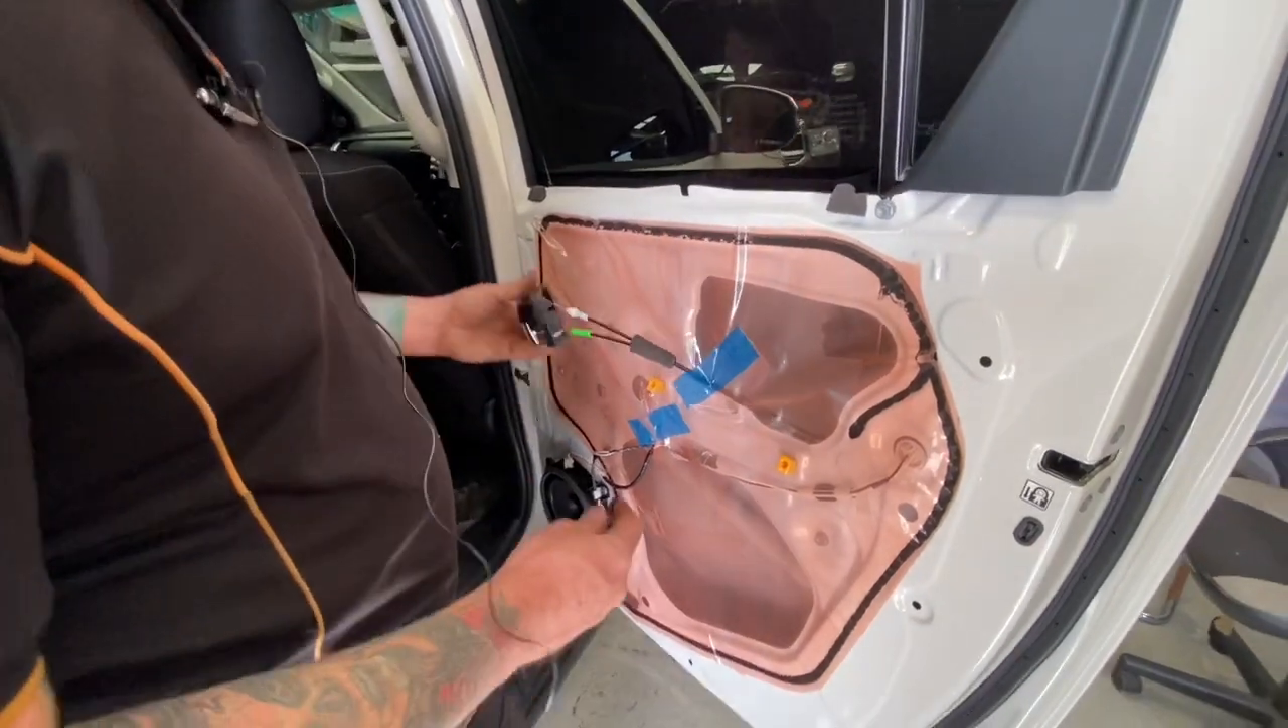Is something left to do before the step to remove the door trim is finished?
No.